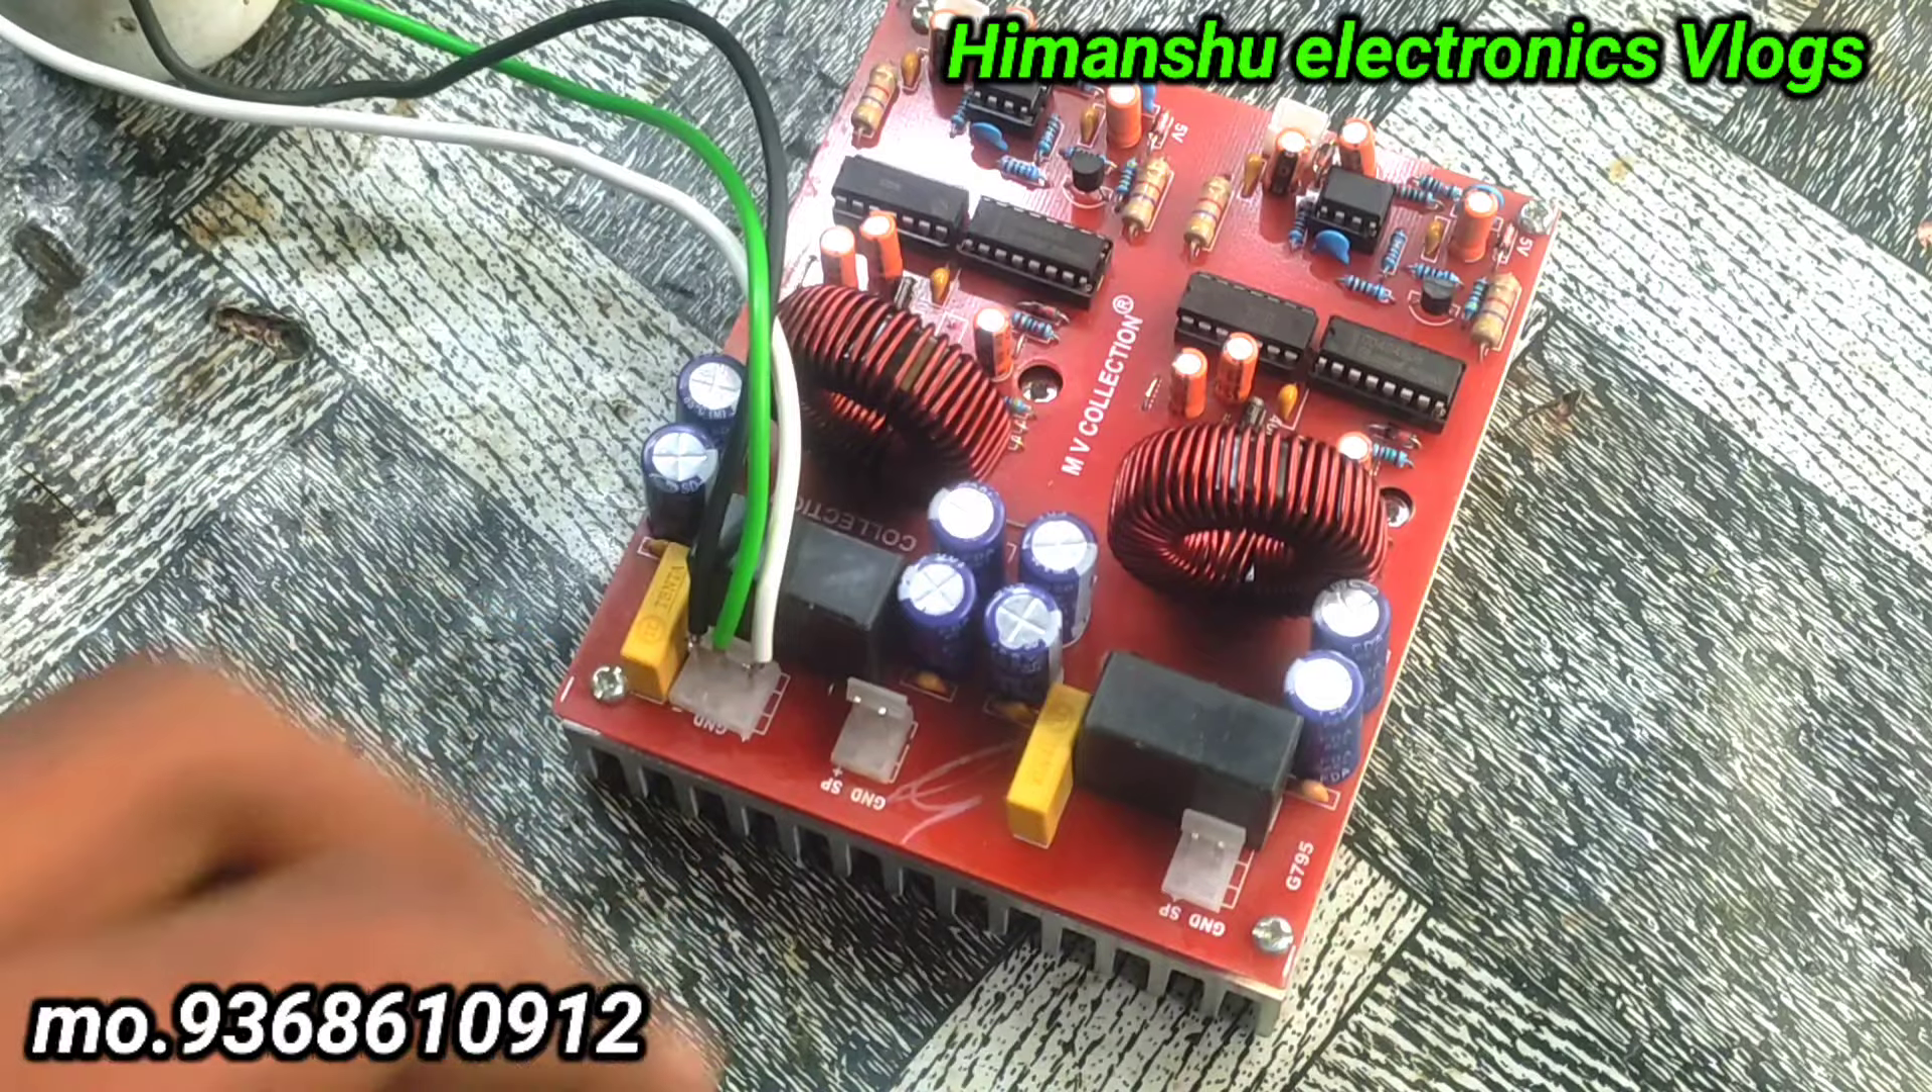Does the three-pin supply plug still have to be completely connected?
No.